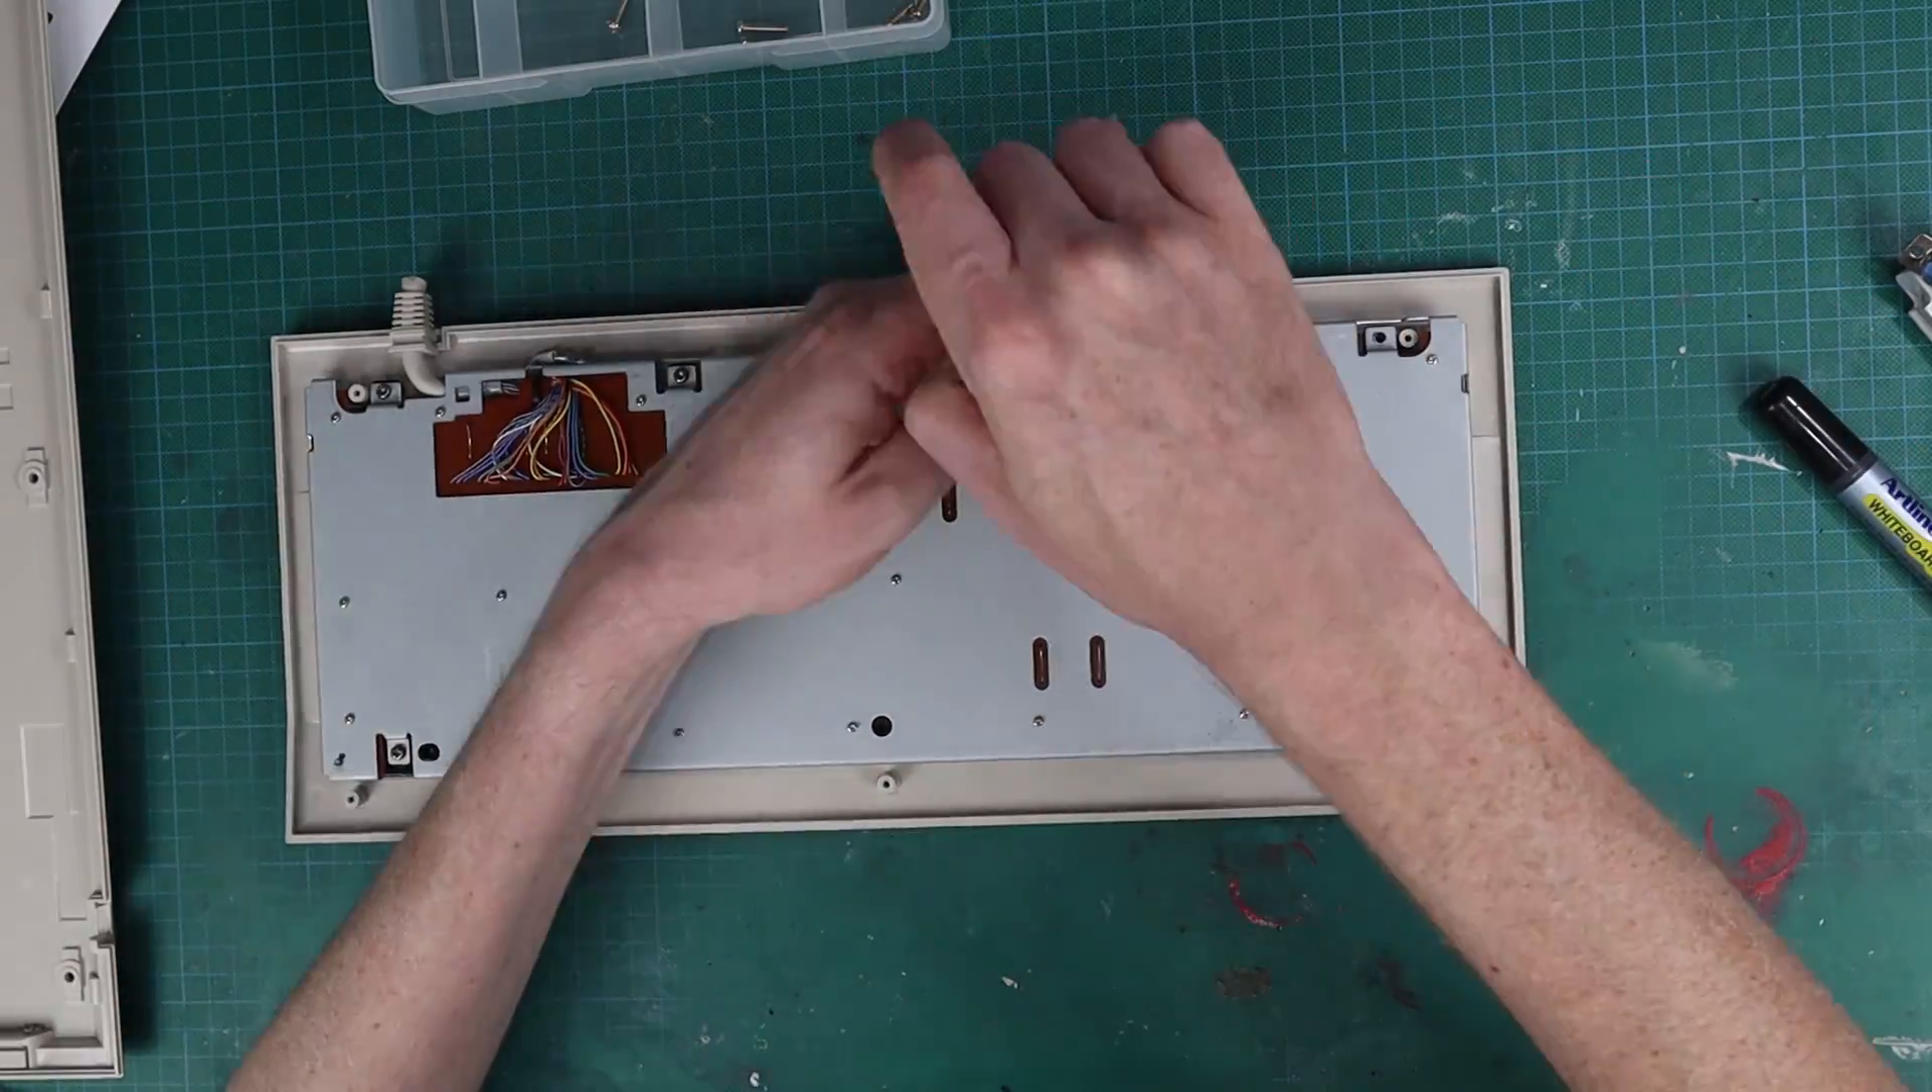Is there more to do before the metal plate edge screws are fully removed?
Yes.